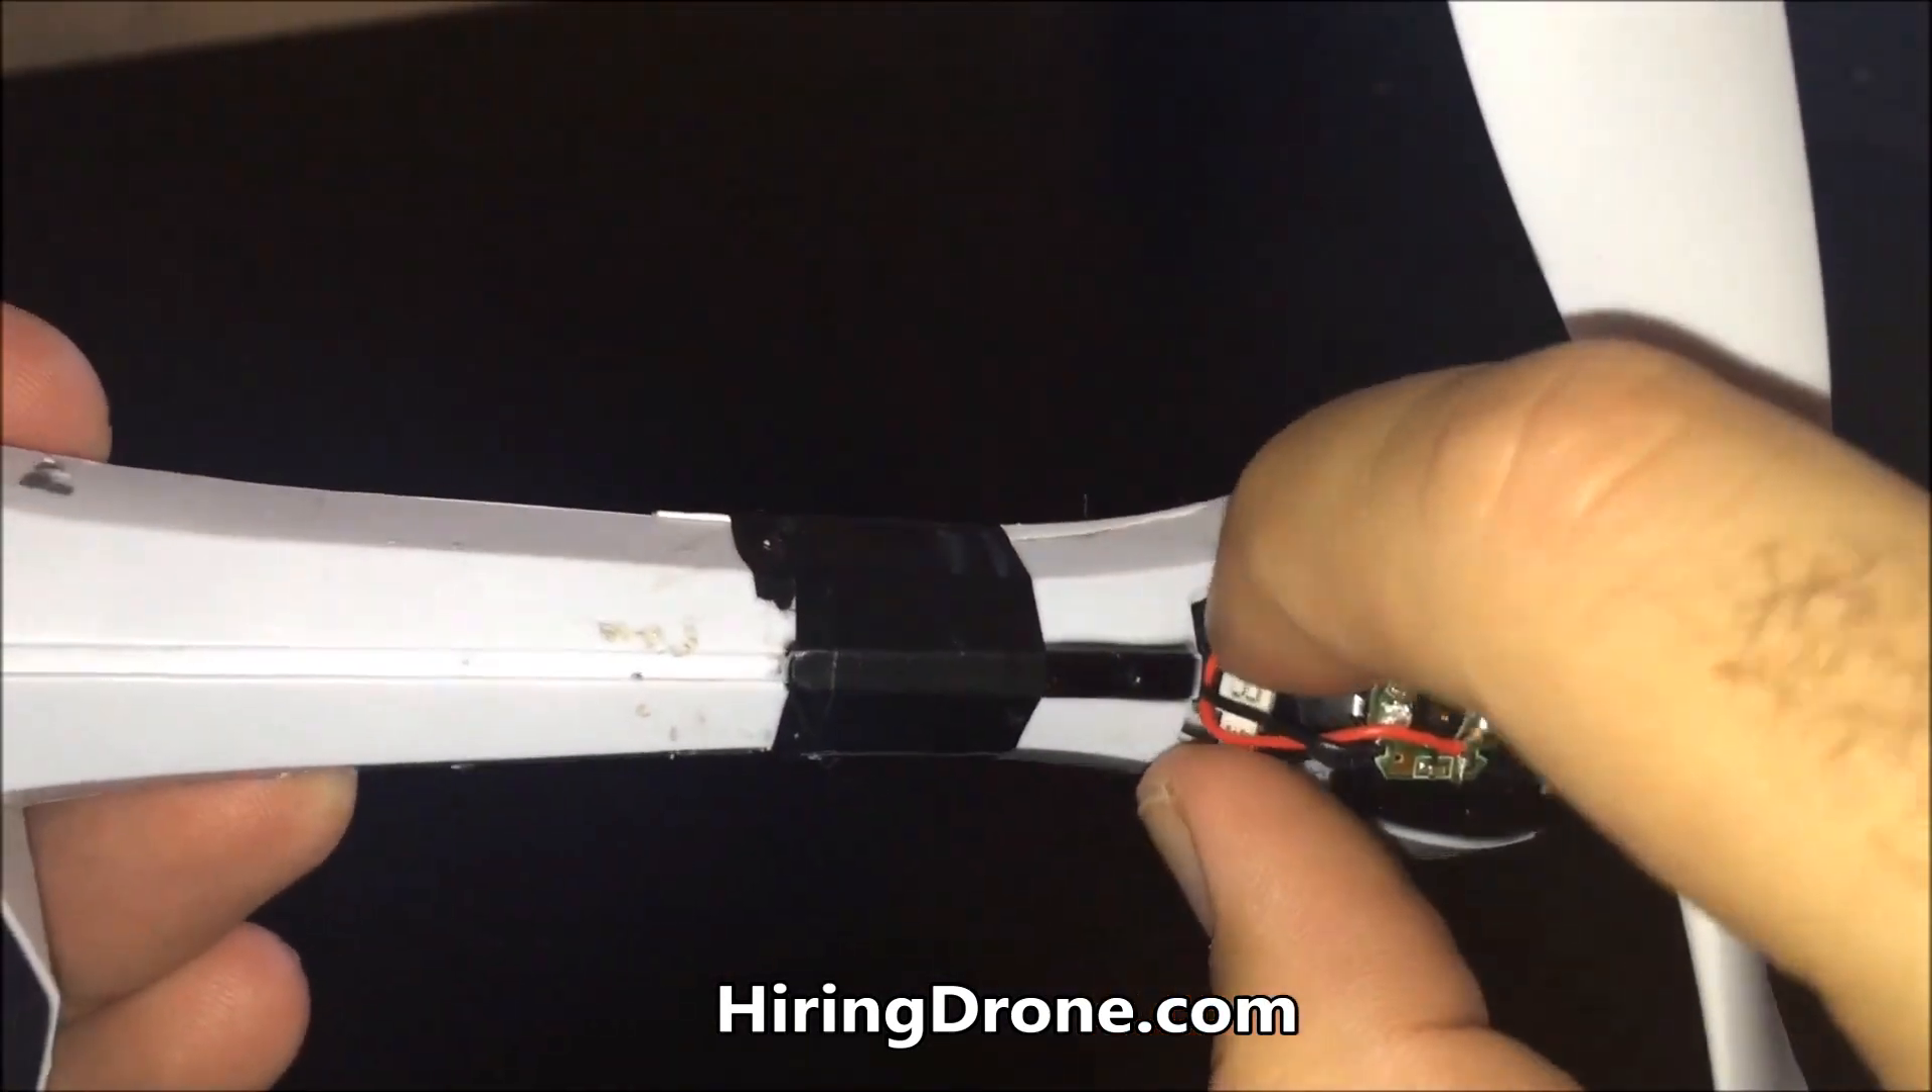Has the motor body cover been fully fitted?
No.